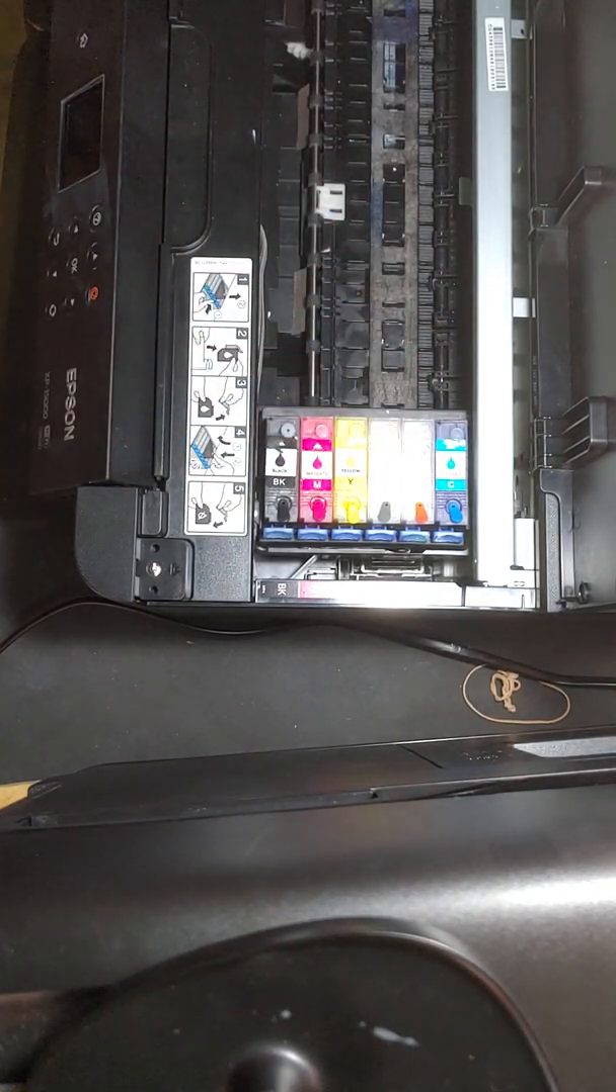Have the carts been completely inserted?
Yes.